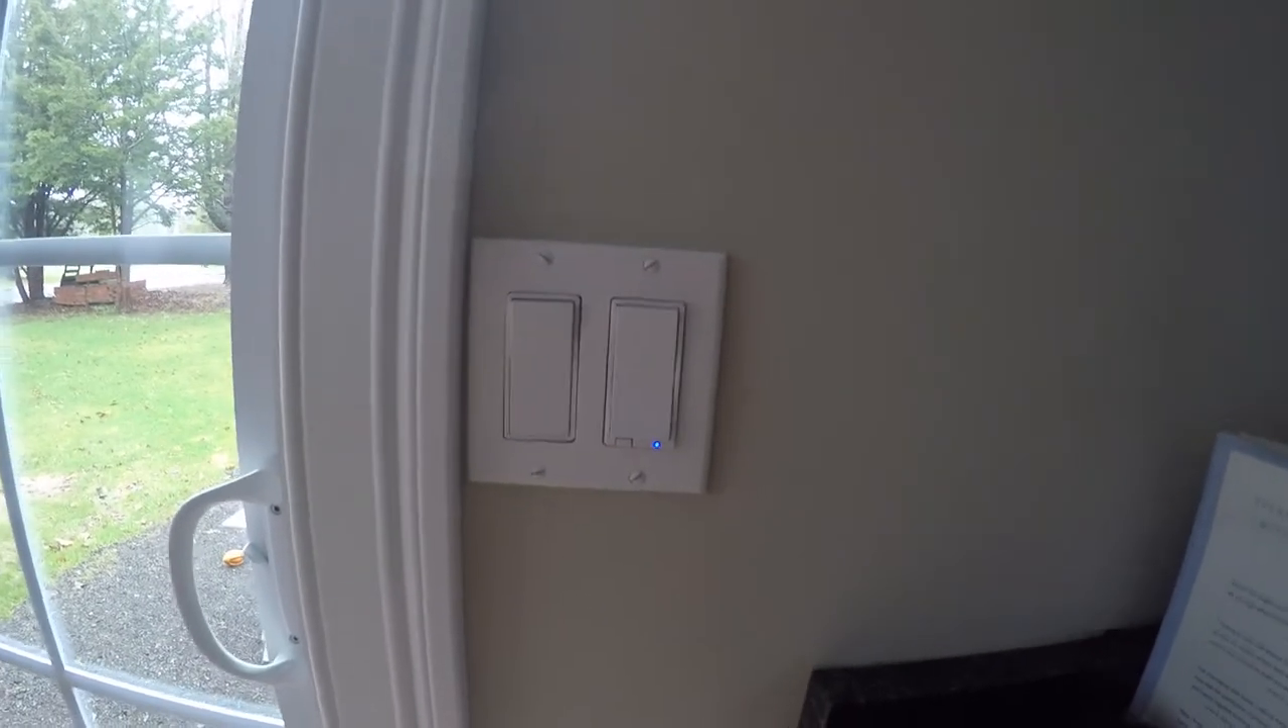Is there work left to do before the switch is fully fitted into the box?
No.